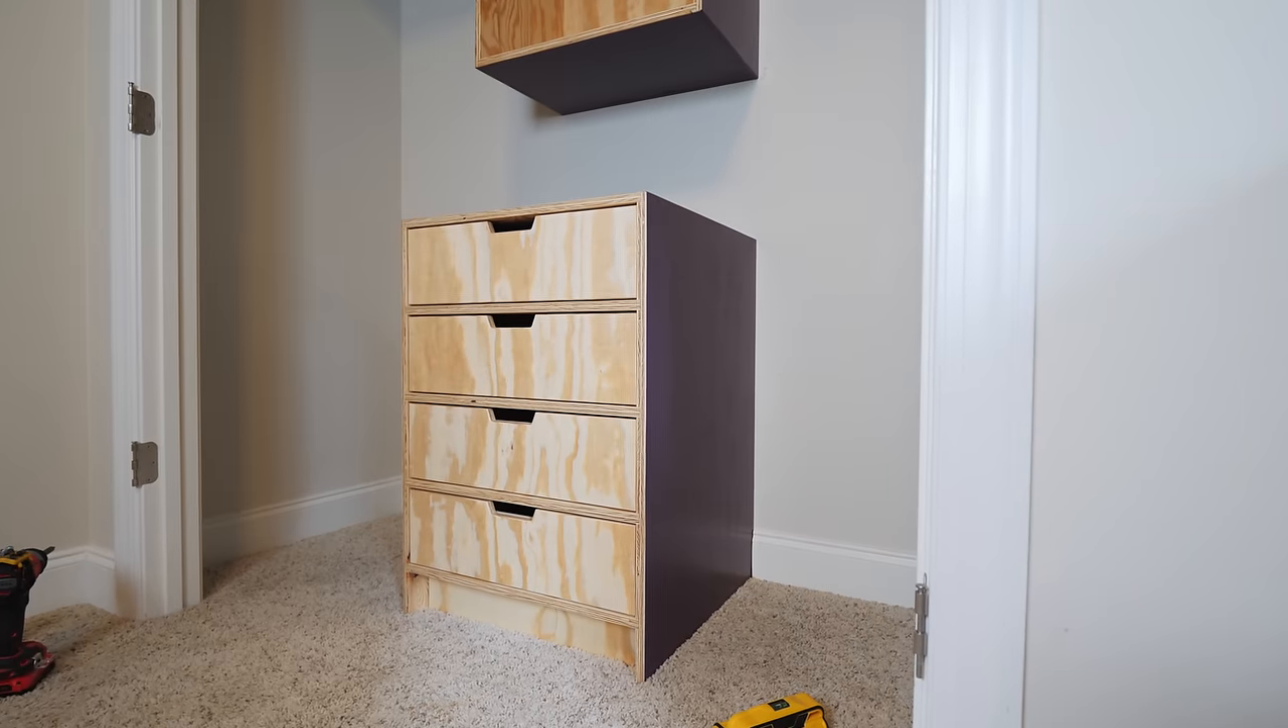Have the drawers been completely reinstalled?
Yes.